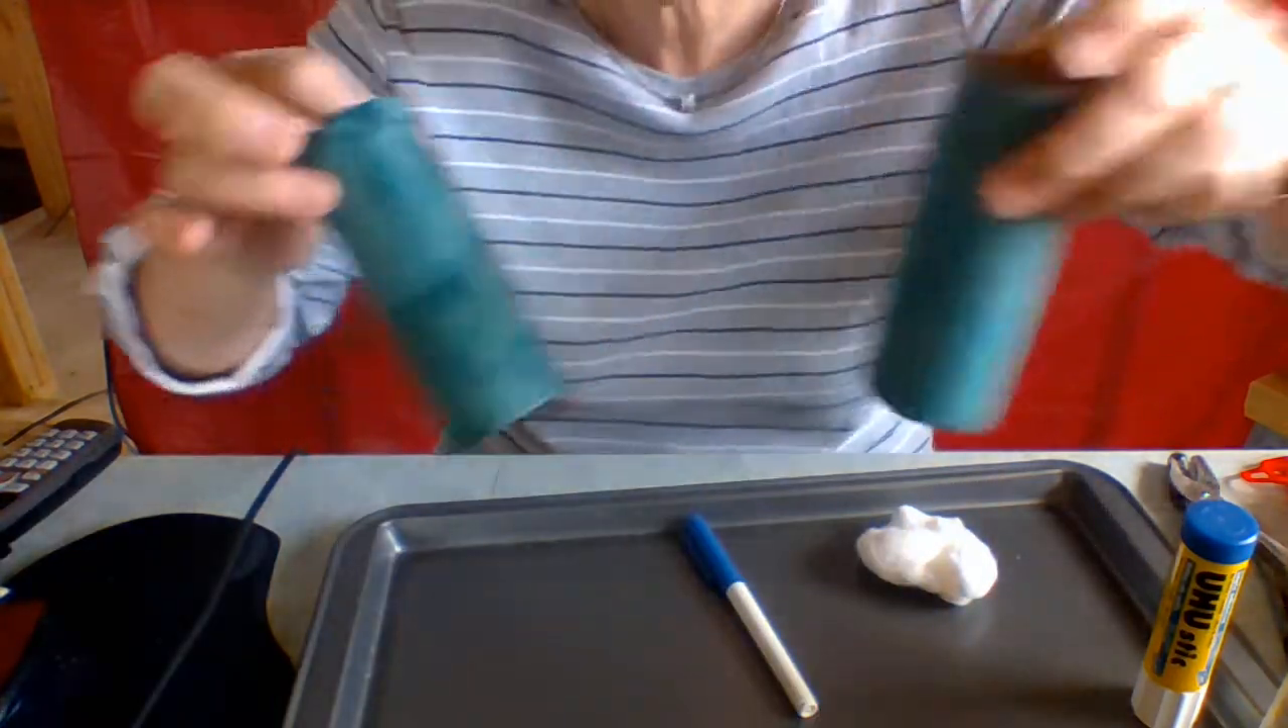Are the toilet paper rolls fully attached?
No.